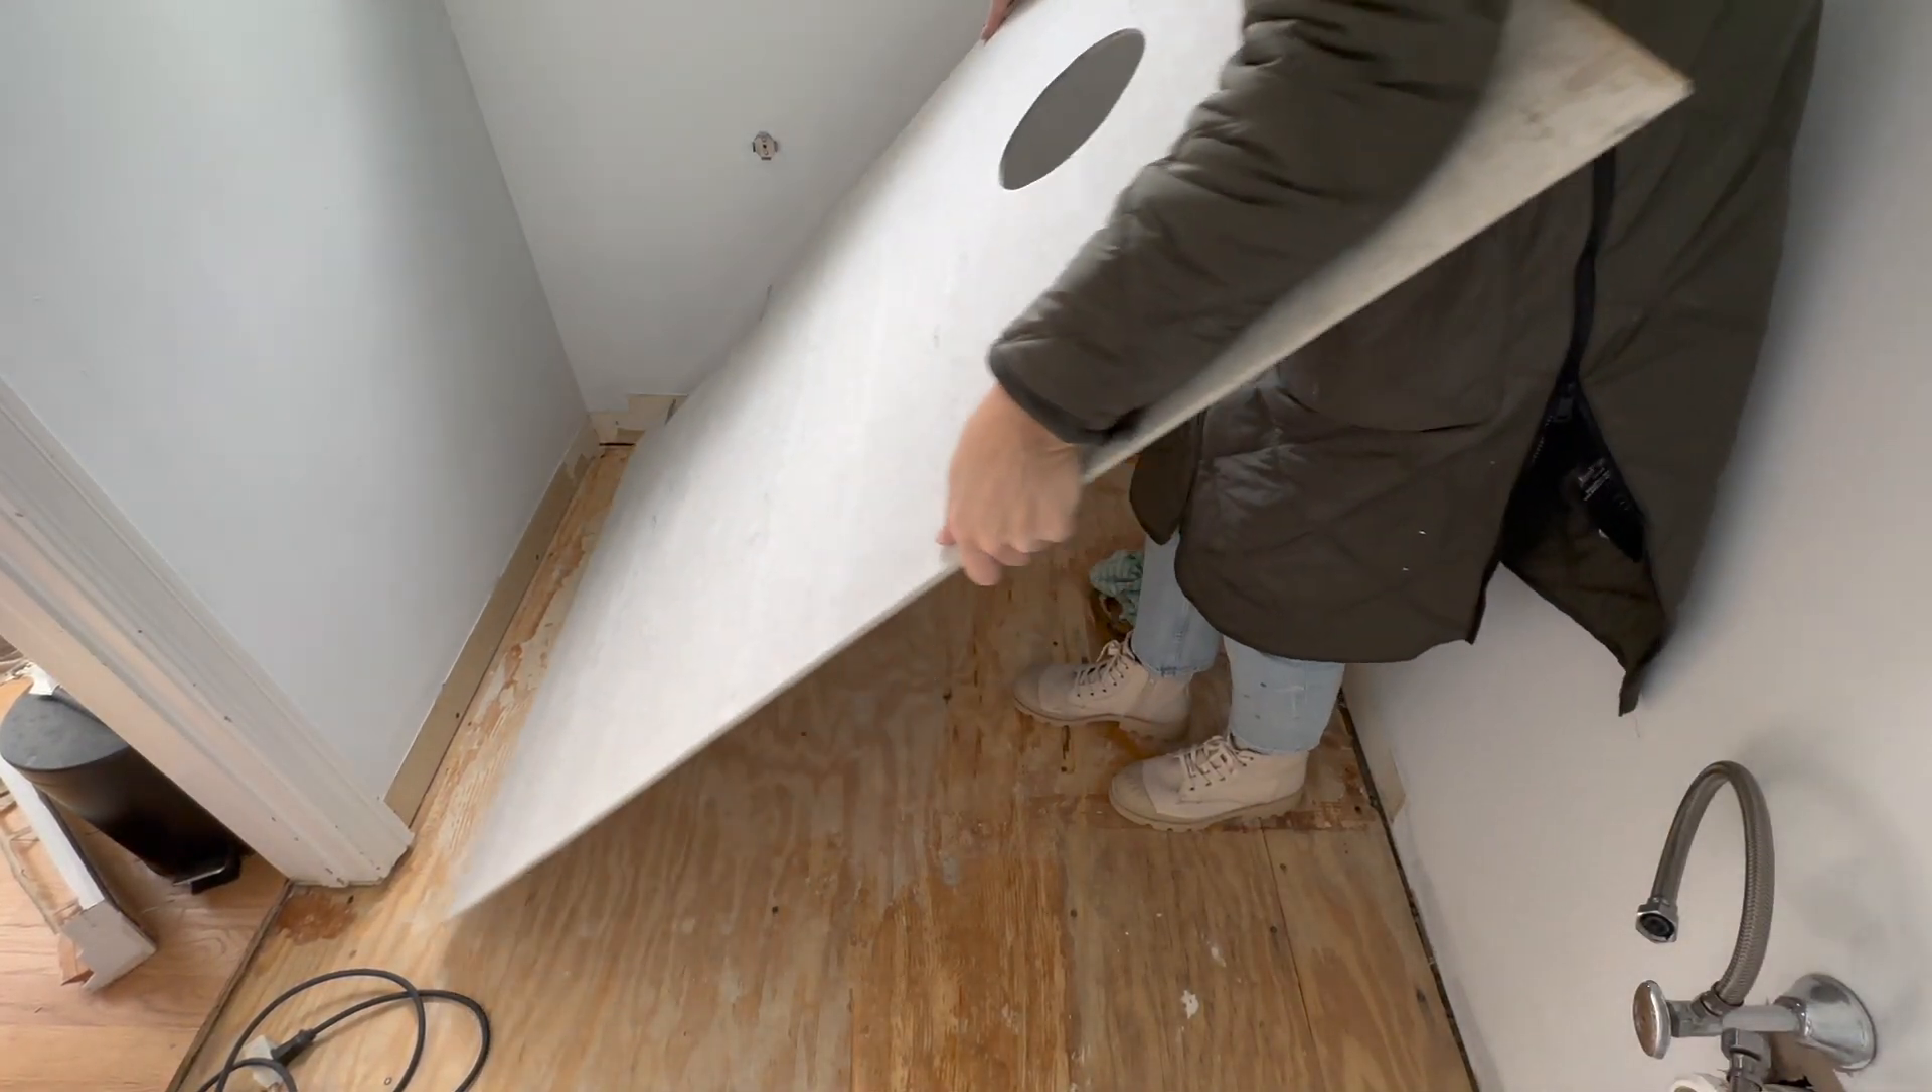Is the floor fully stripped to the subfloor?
Yes.